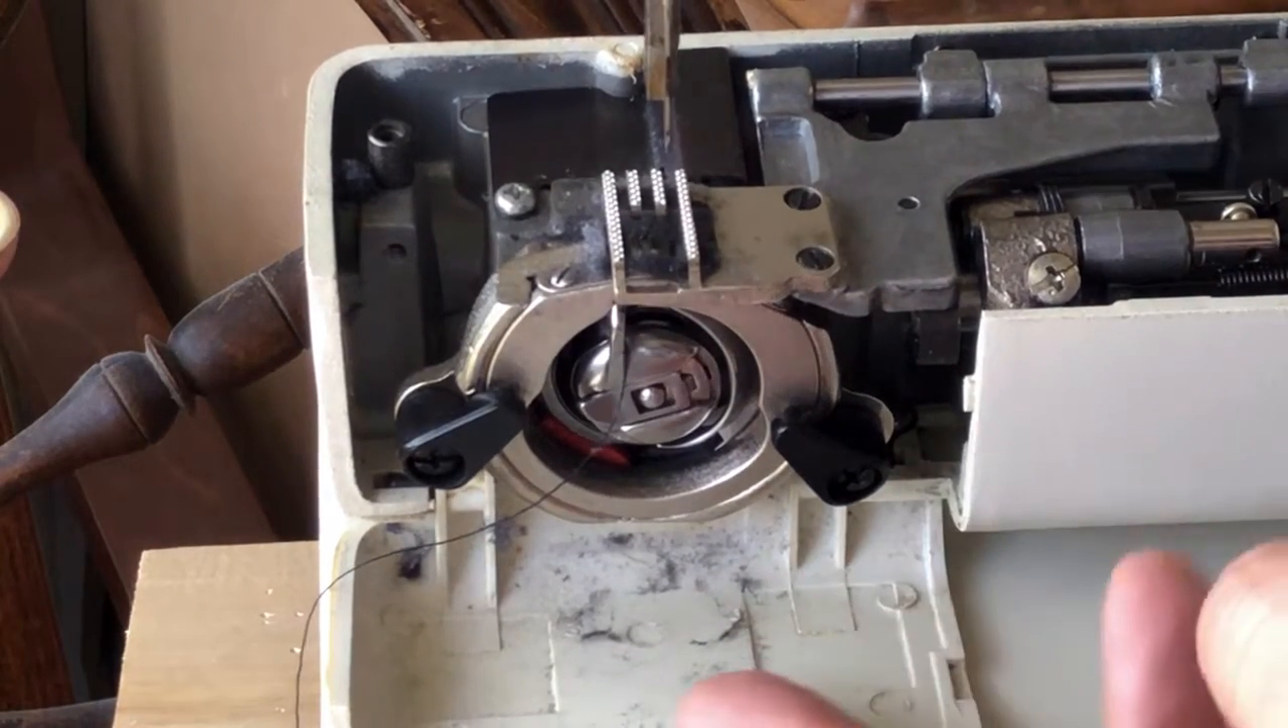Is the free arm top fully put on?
No.